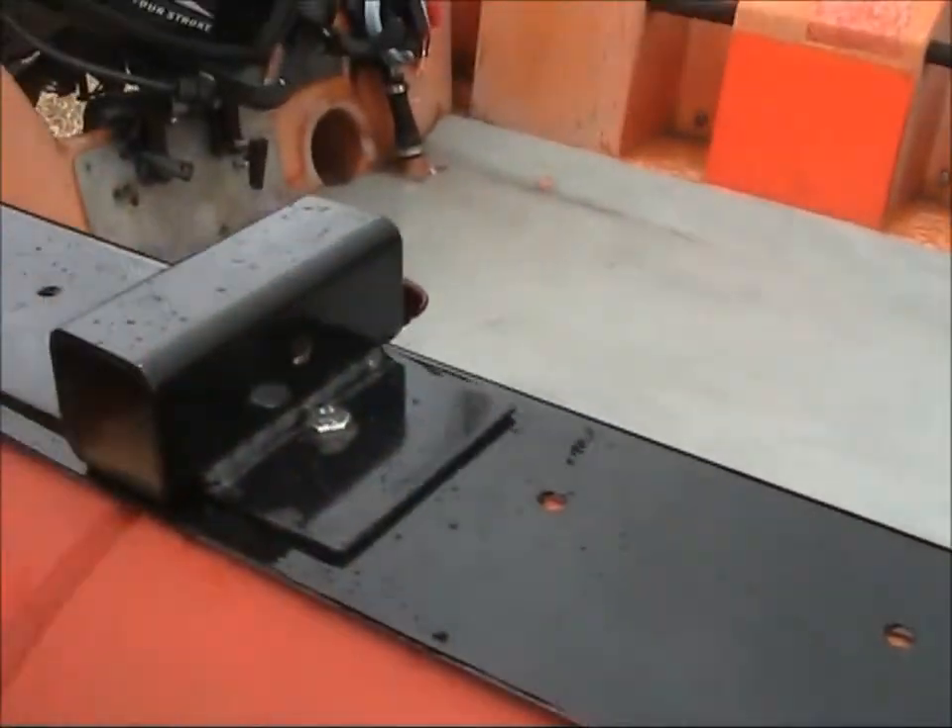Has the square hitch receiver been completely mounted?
Yes.